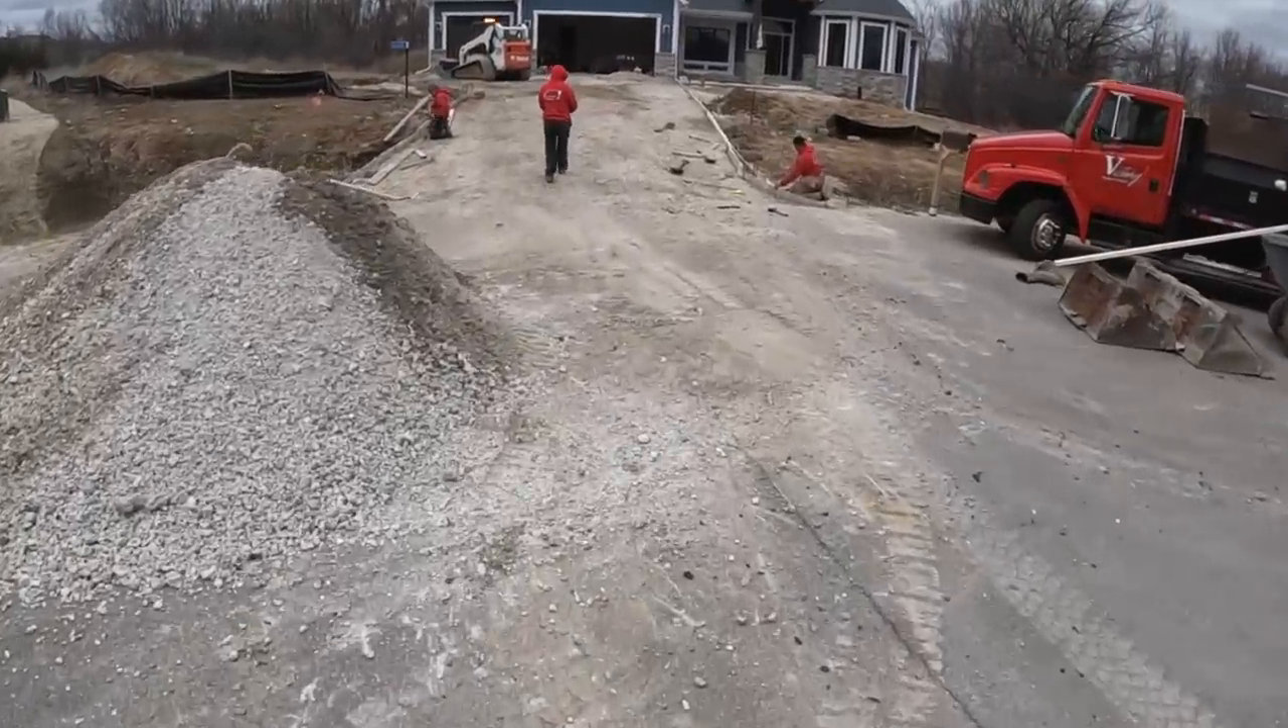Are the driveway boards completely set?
No.